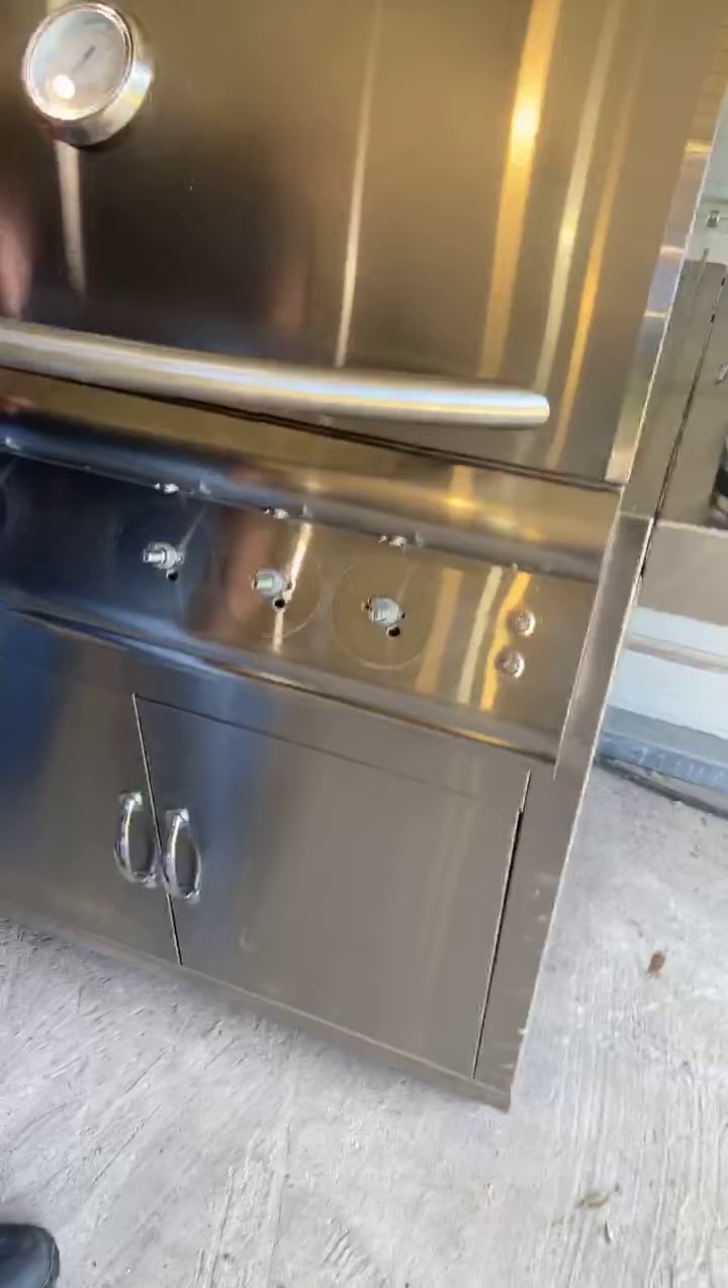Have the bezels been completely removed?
Yes.